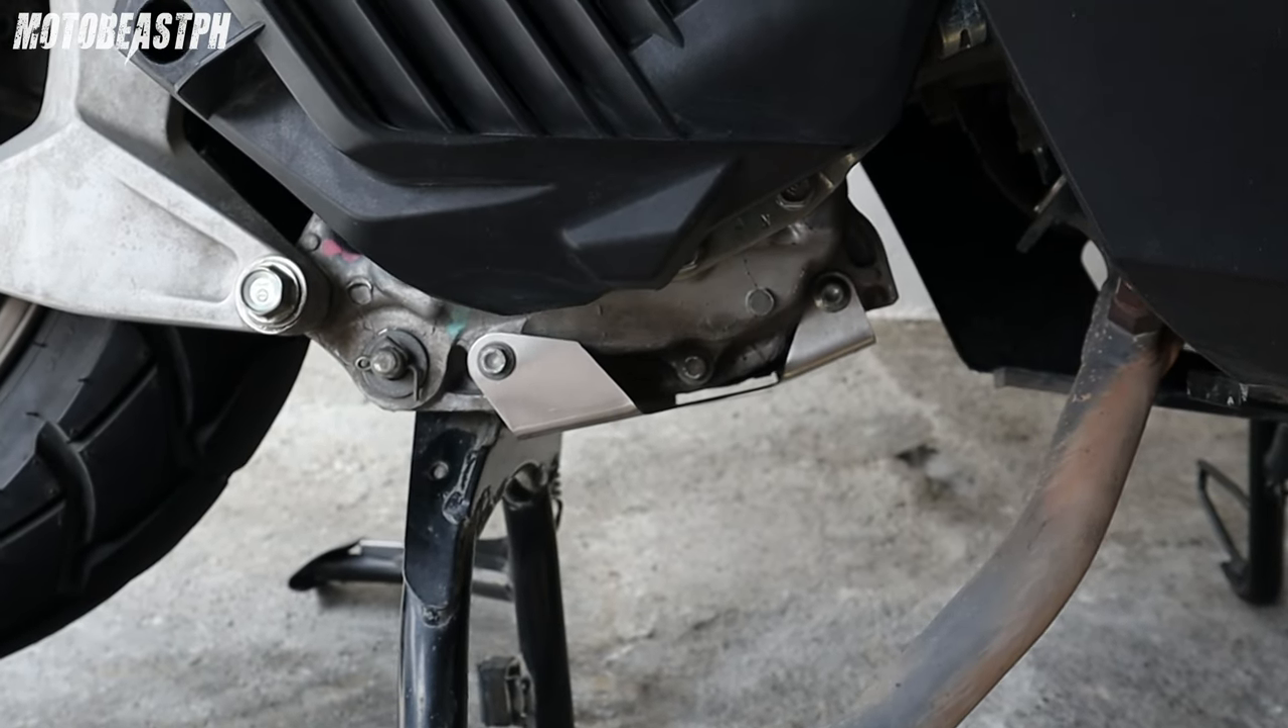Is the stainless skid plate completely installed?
Yes.